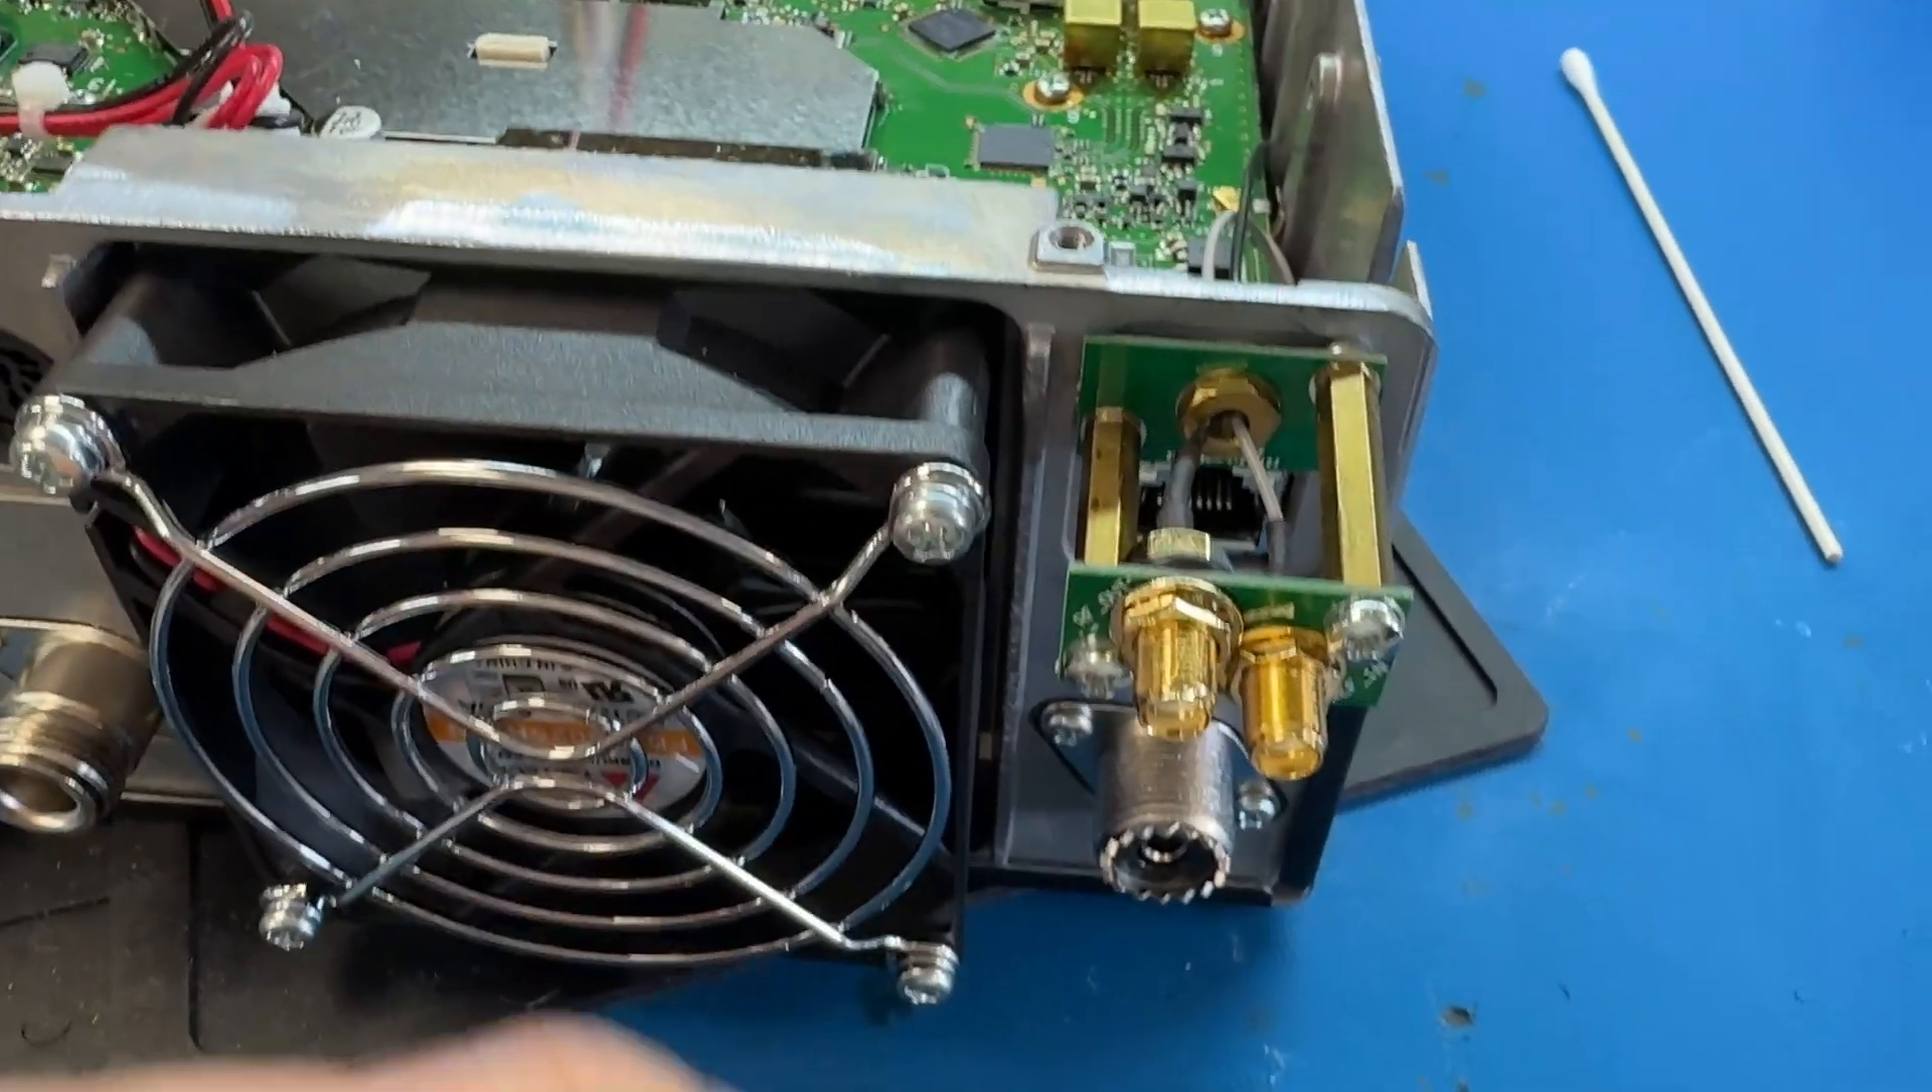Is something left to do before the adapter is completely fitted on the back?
No.